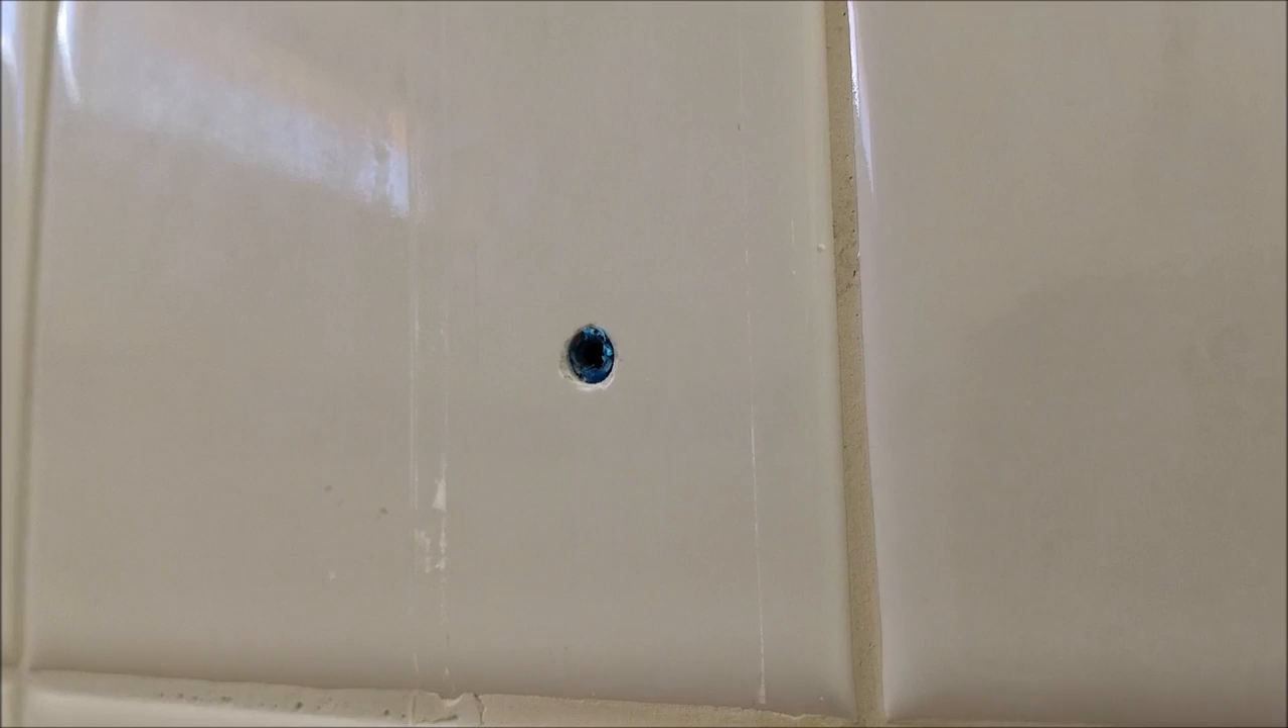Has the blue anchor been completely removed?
No.